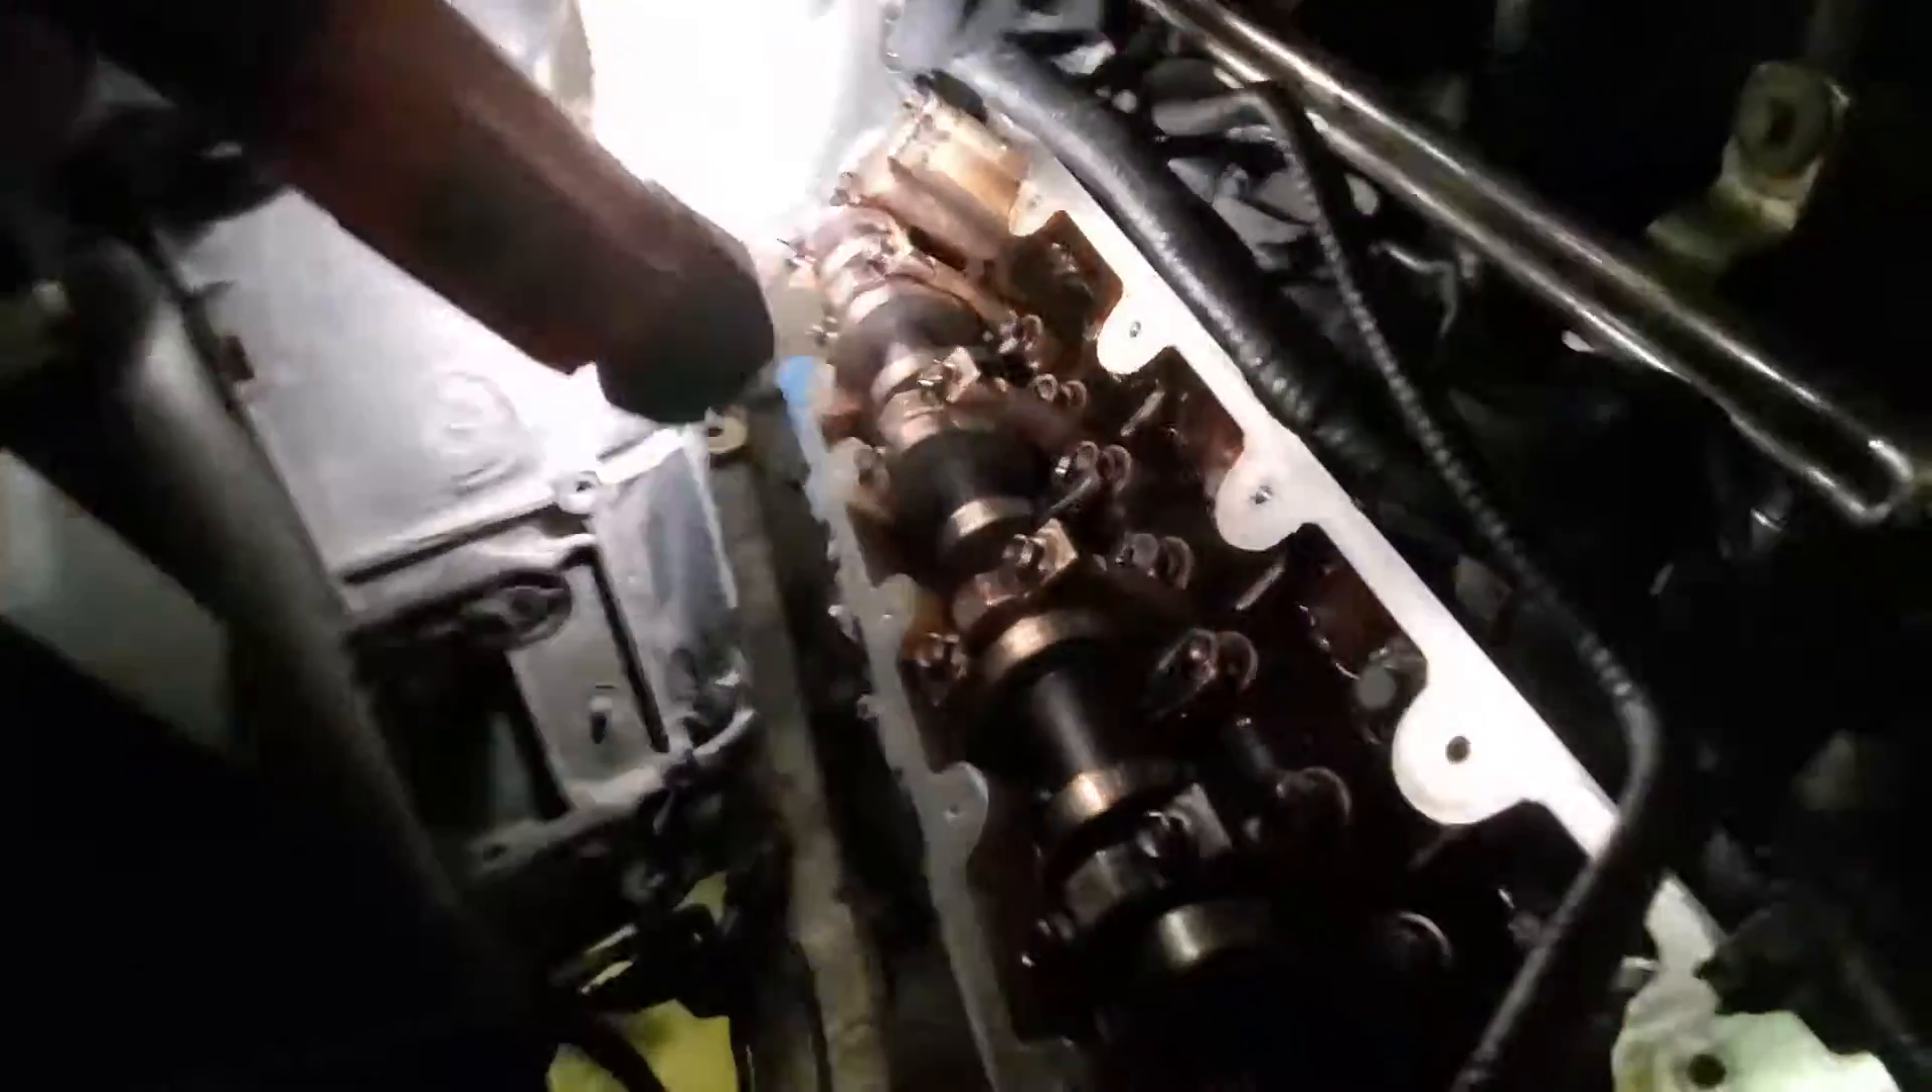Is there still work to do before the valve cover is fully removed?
No.